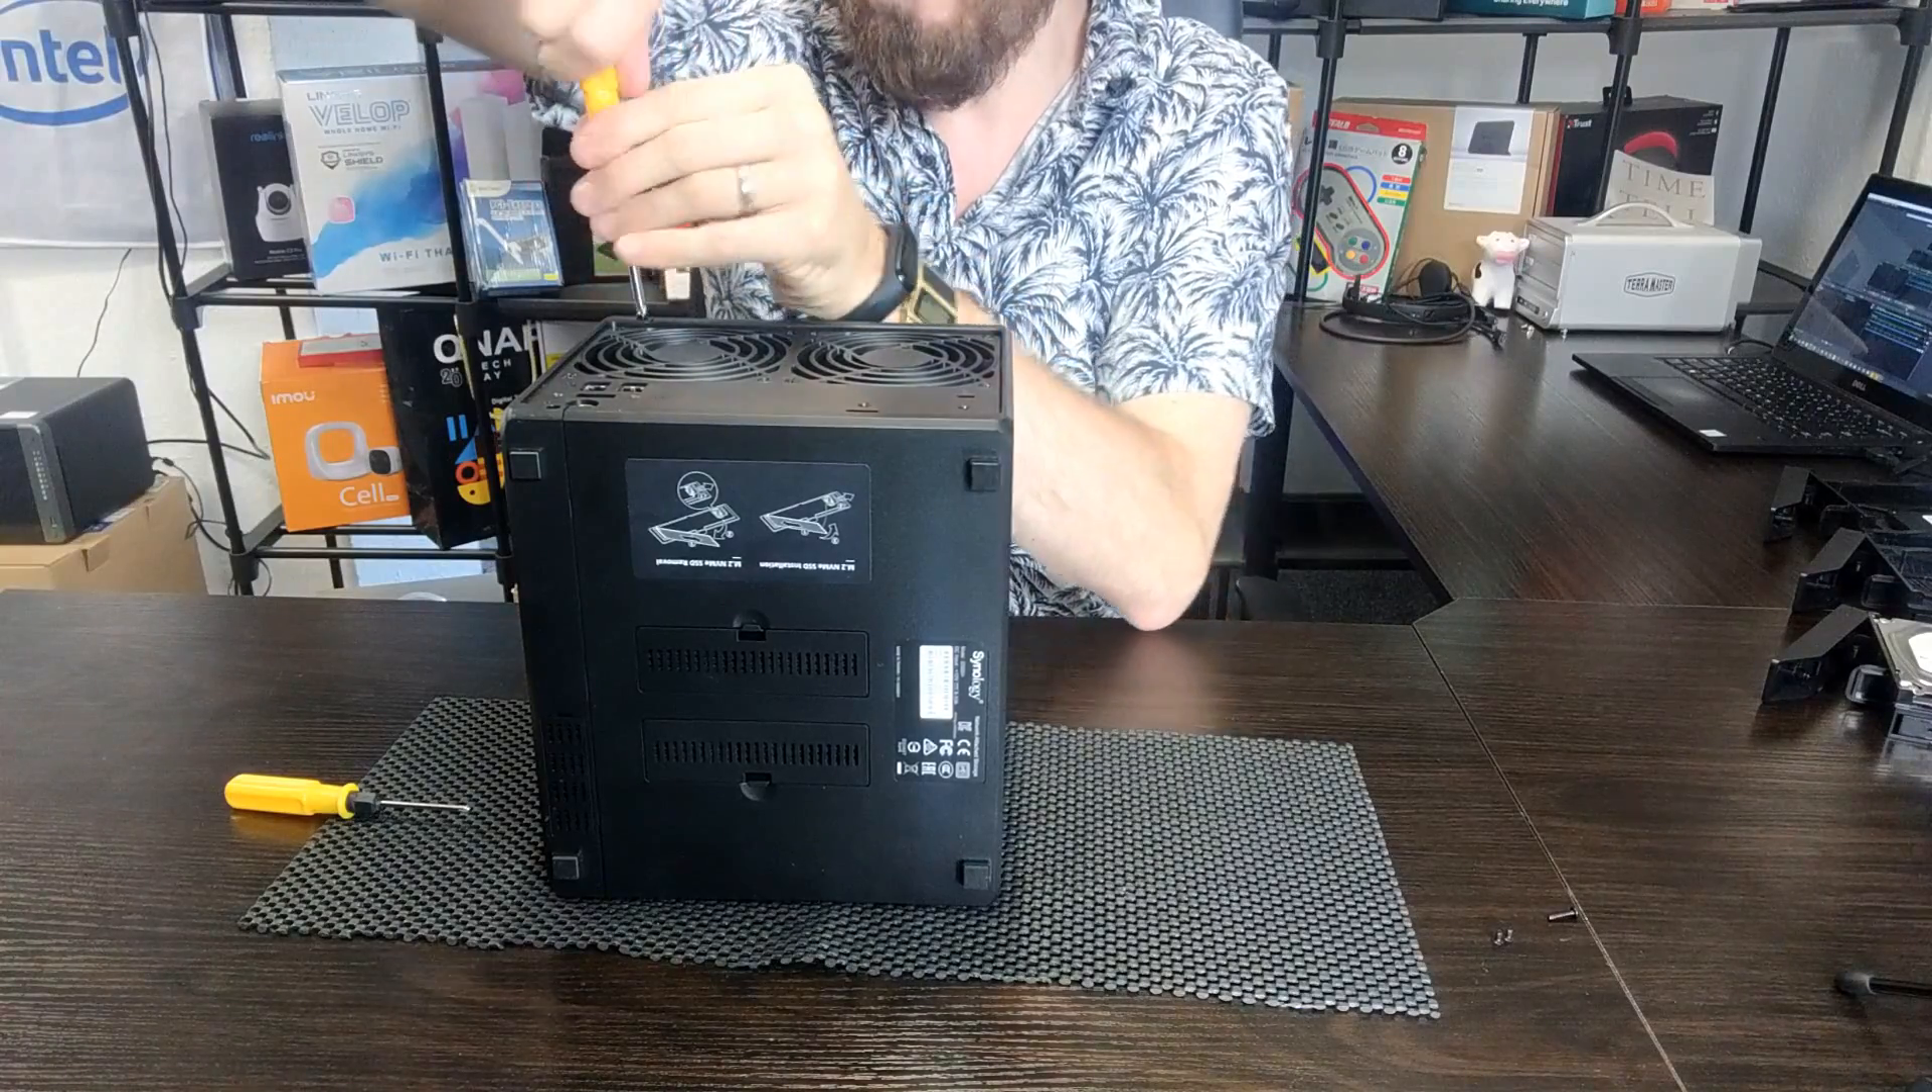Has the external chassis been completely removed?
No.